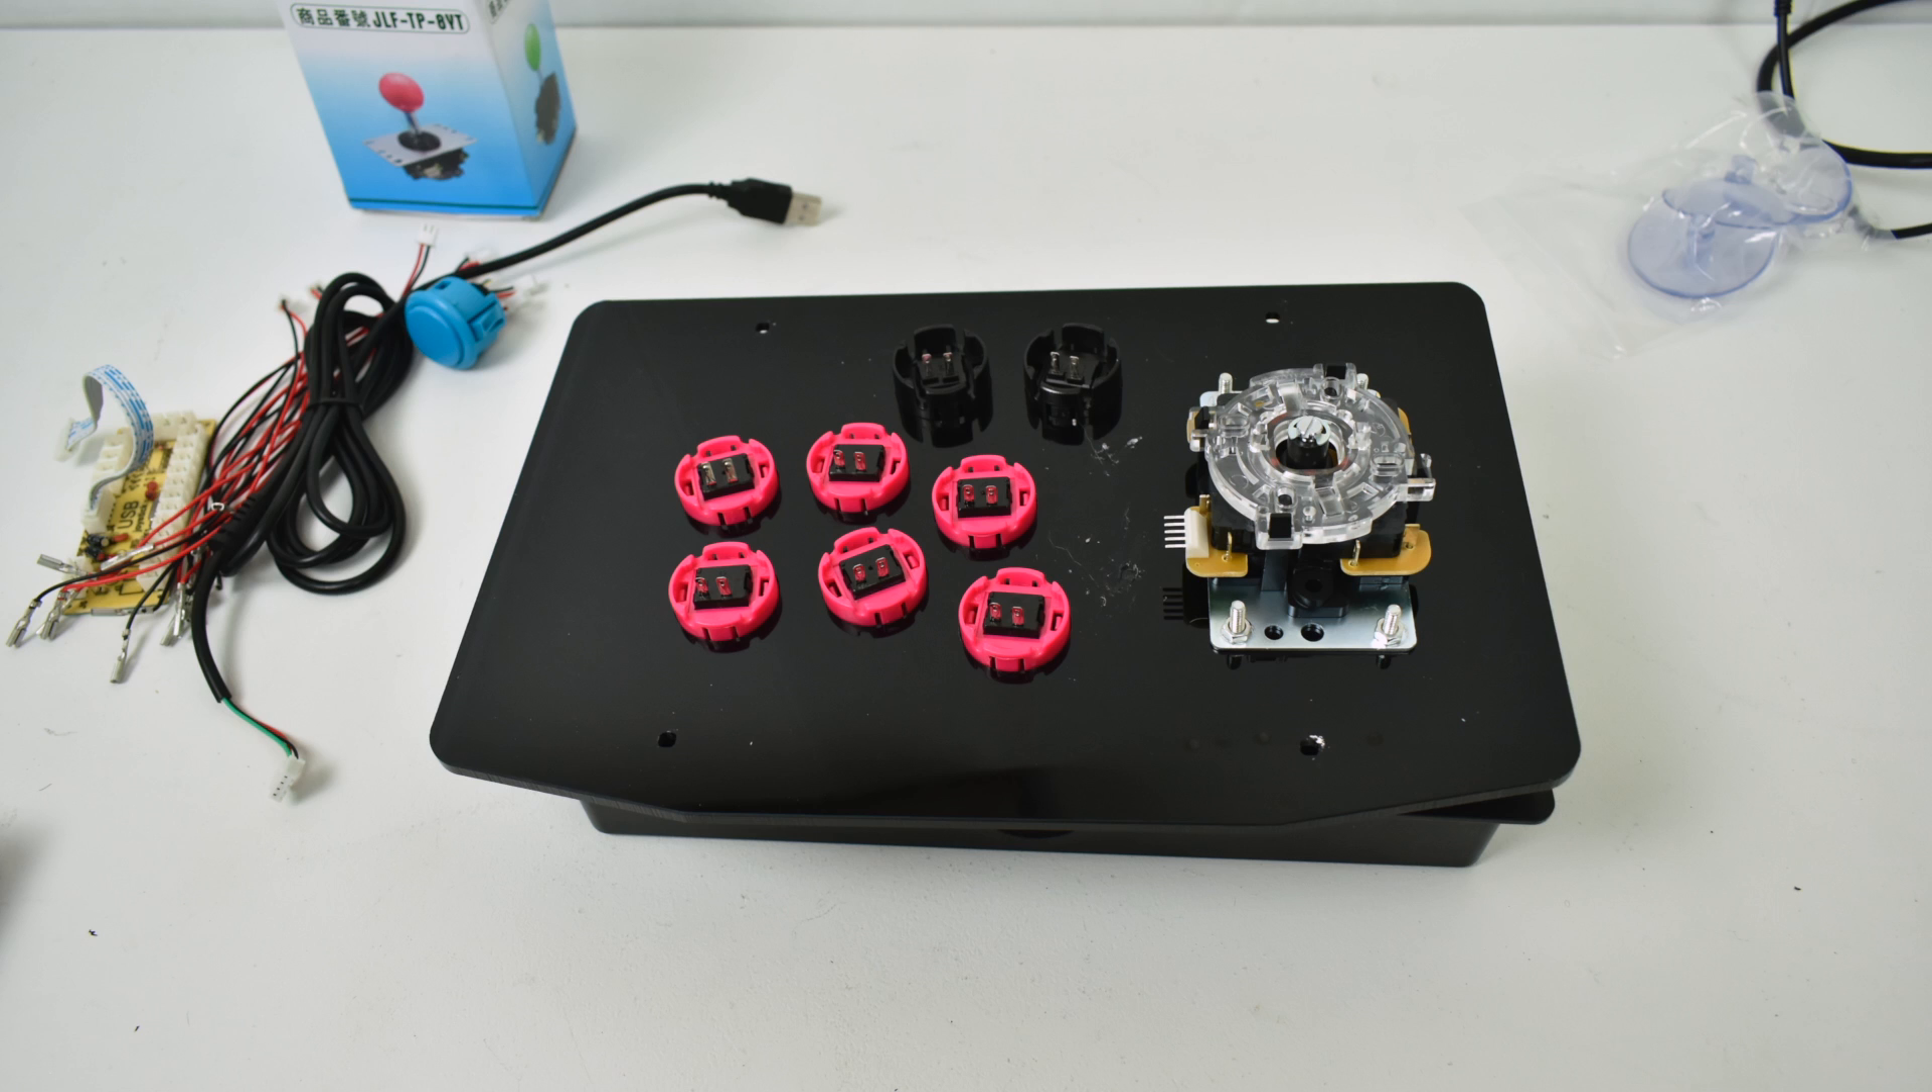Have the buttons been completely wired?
No.